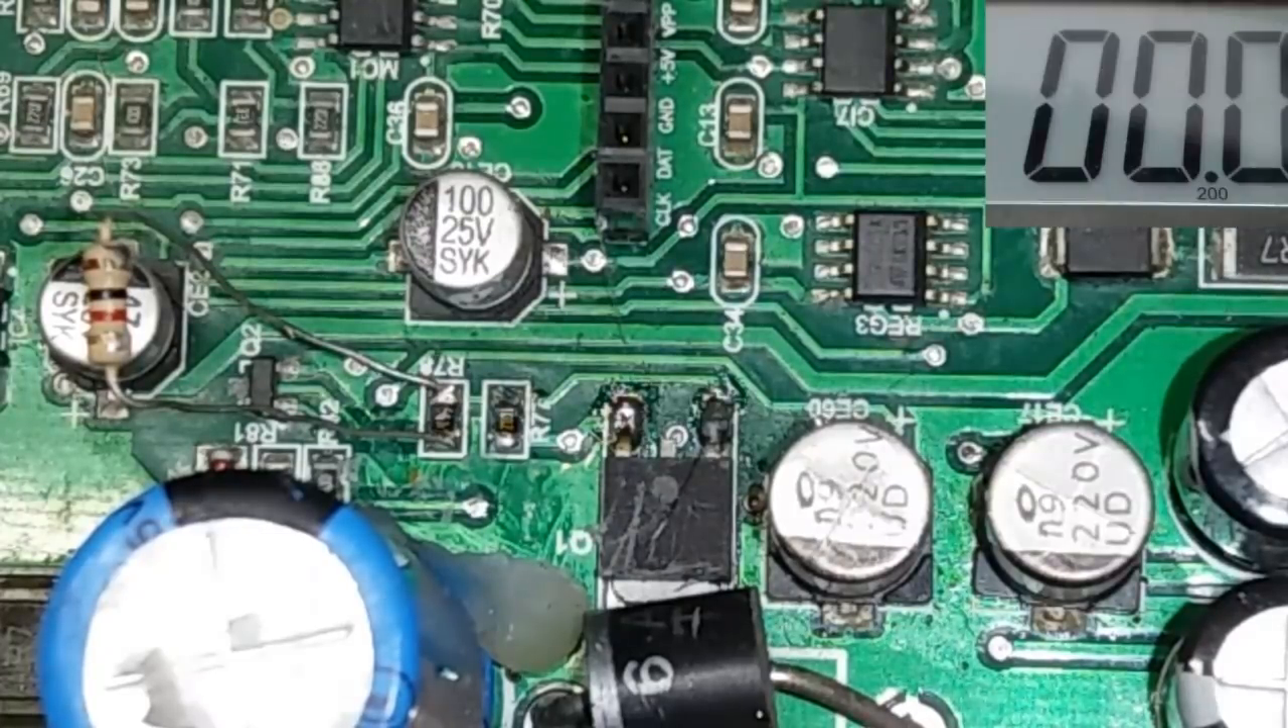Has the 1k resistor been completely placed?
Yes.